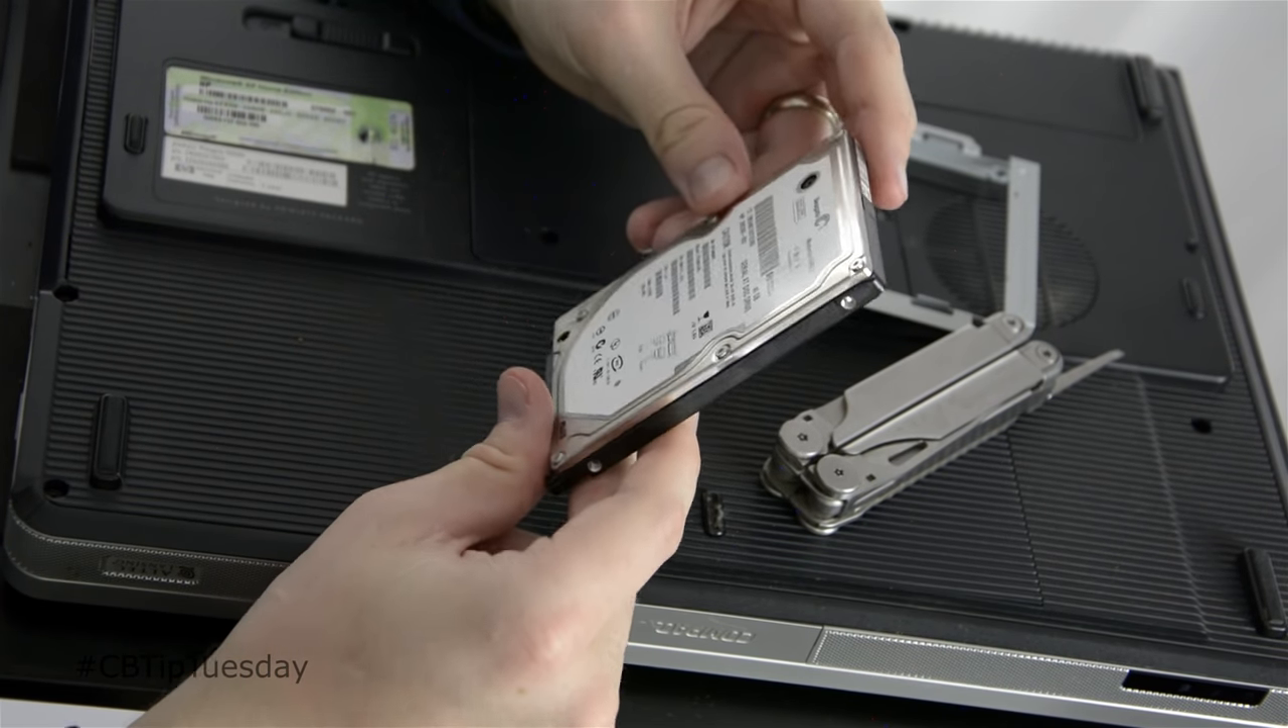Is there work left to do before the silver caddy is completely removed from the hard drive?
No.